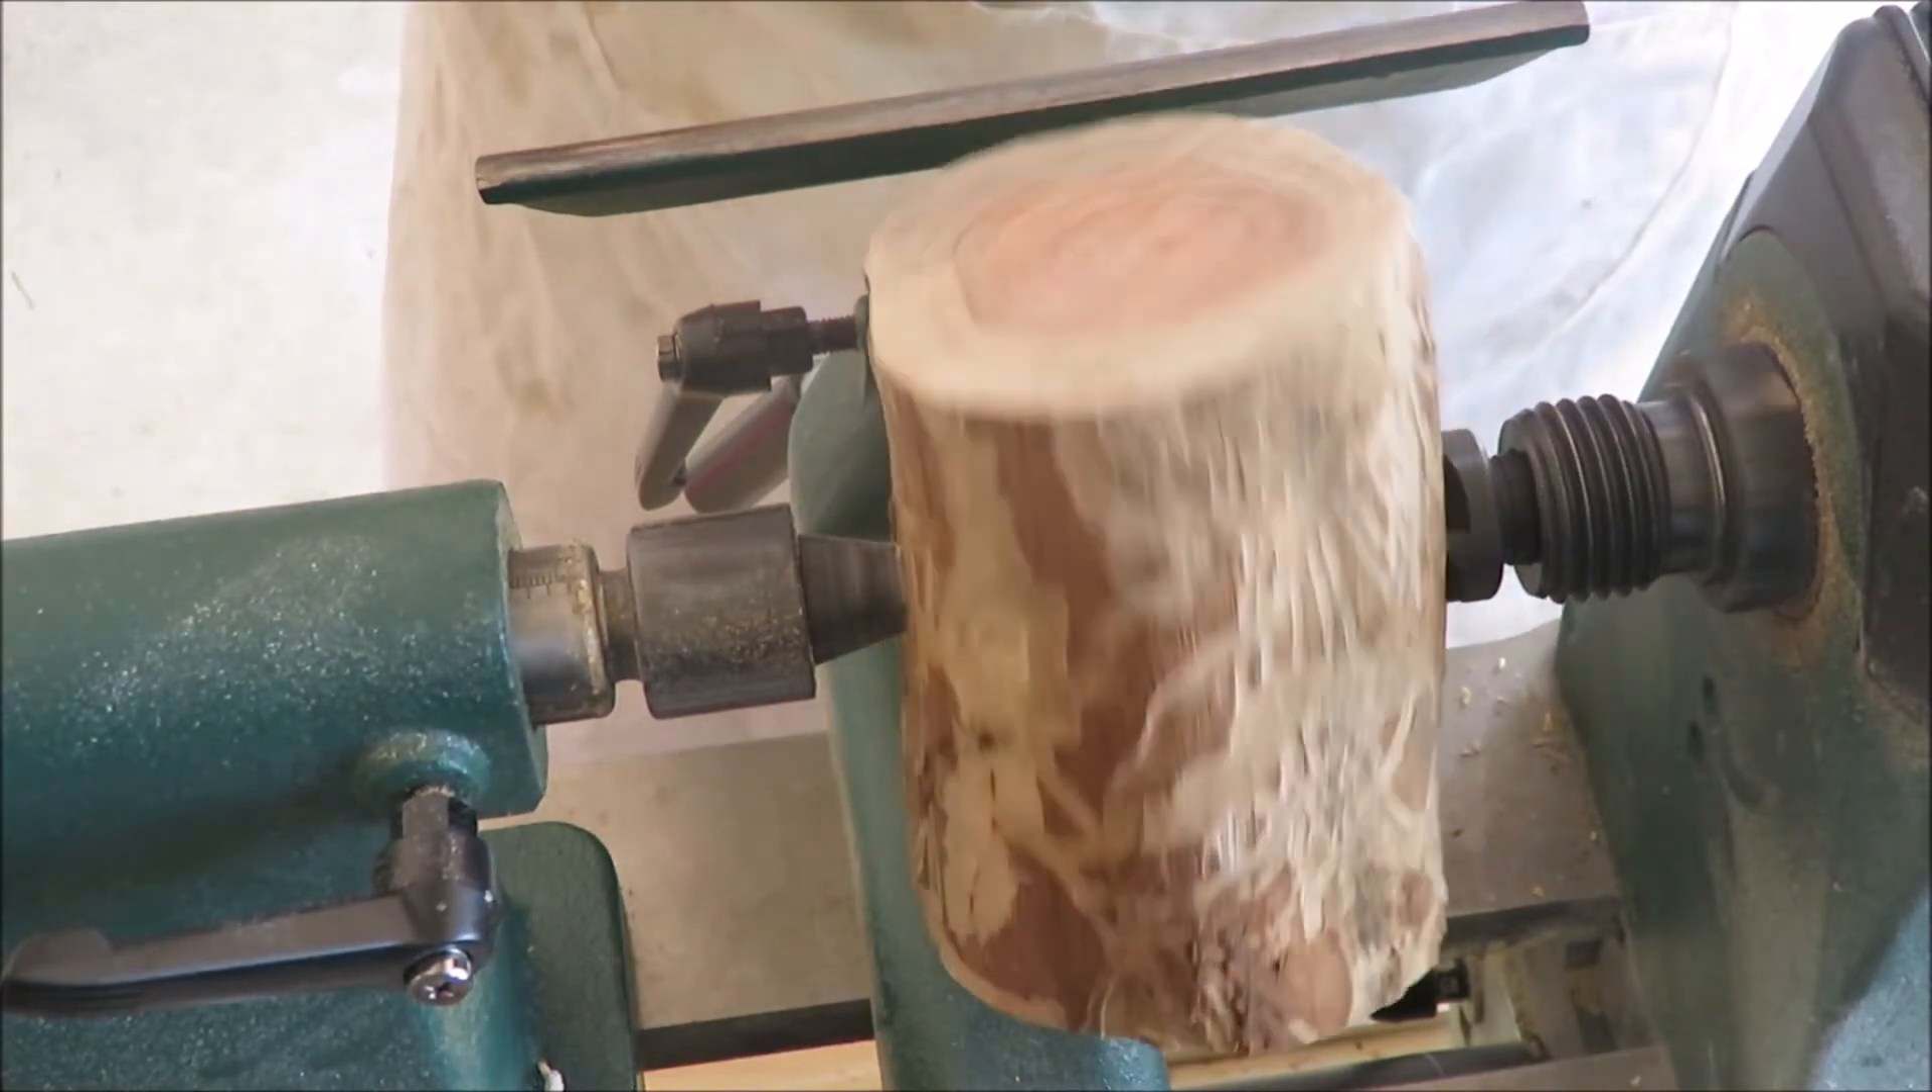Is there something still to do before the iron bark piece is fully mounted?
No.